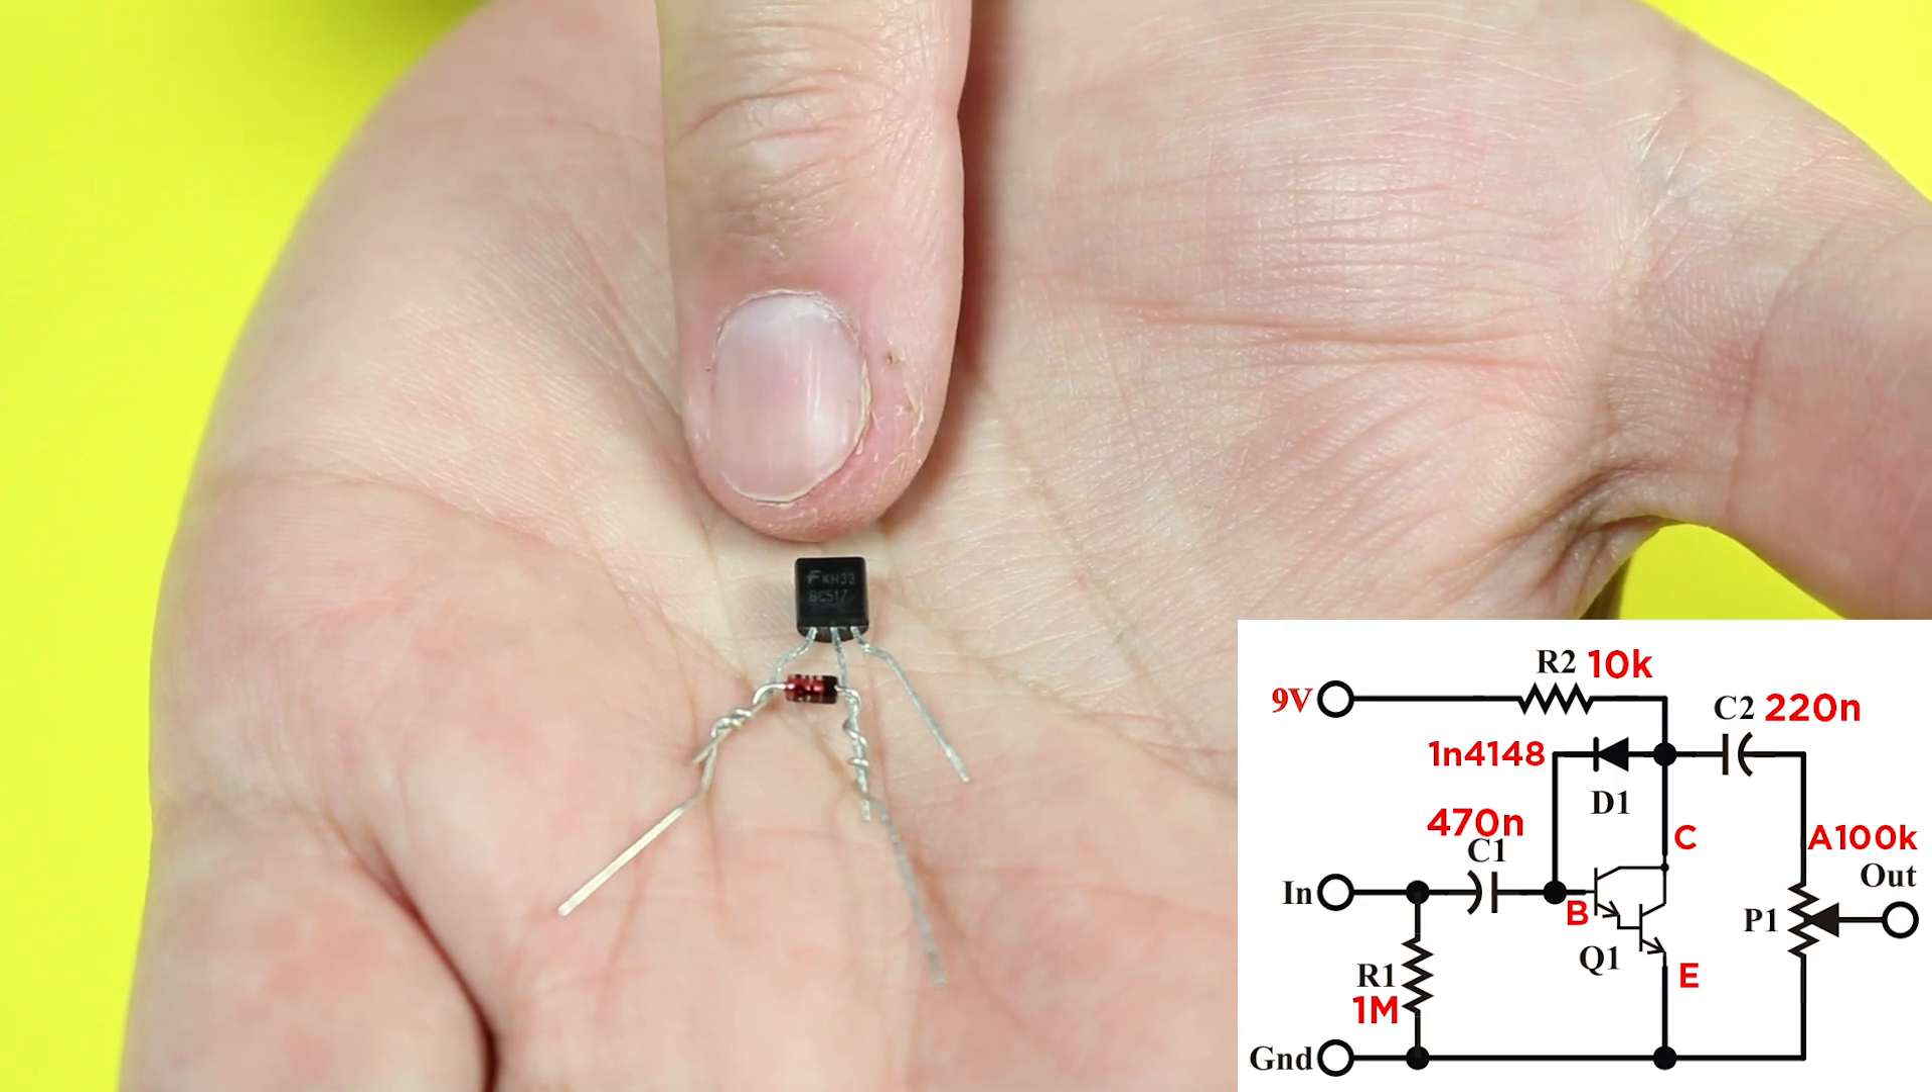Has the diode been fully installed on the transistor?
Yes.